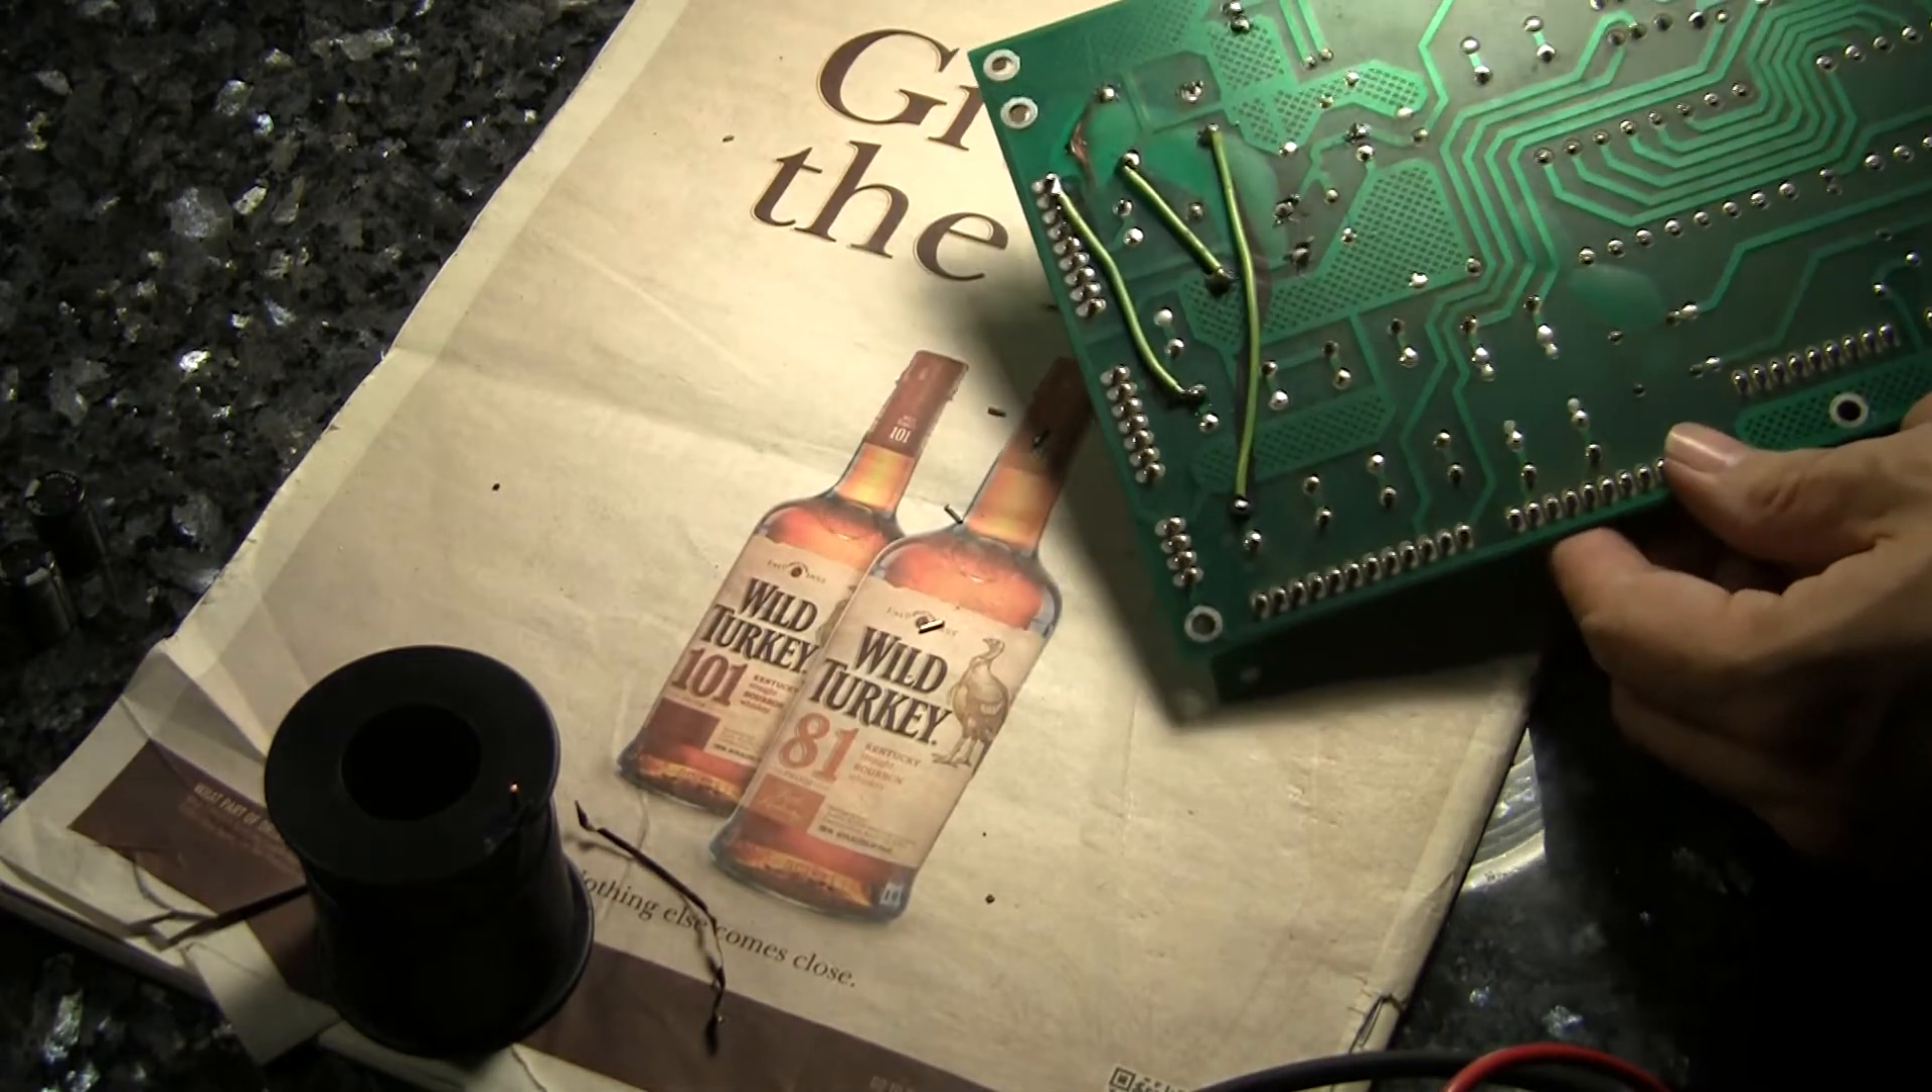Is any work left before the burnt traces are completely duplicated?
No.